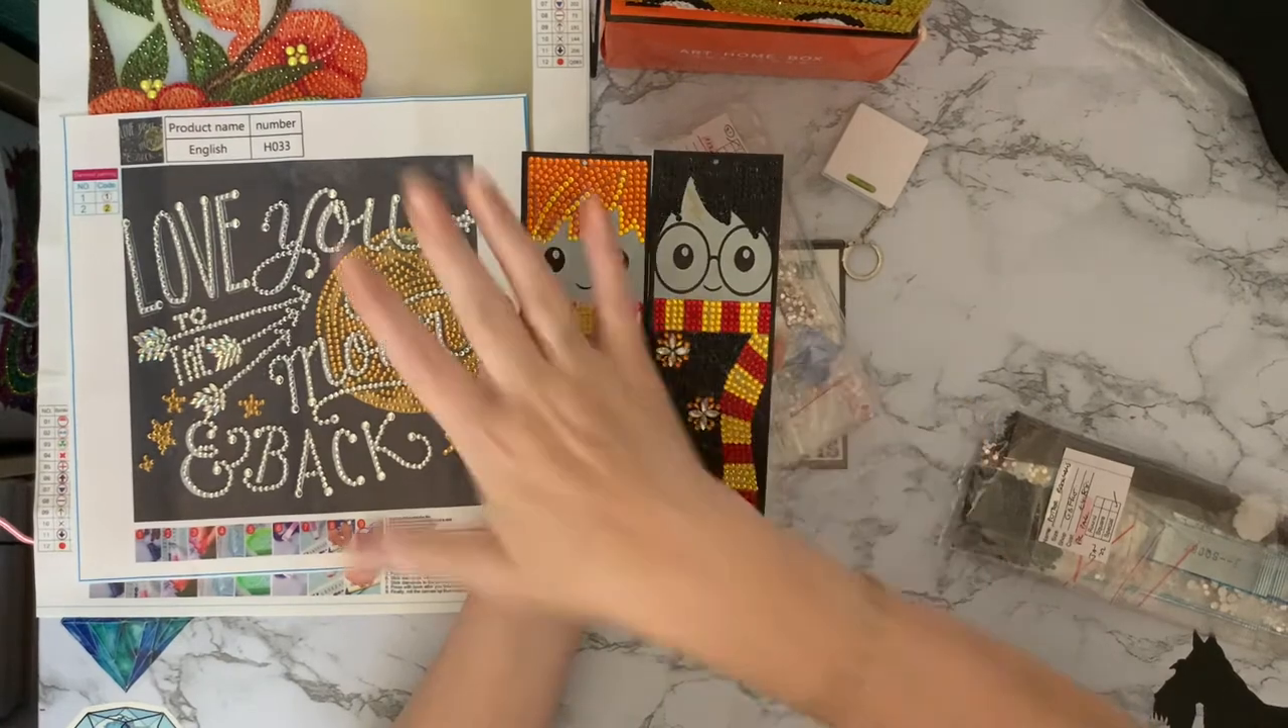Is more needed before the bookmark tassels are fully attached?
Yes.